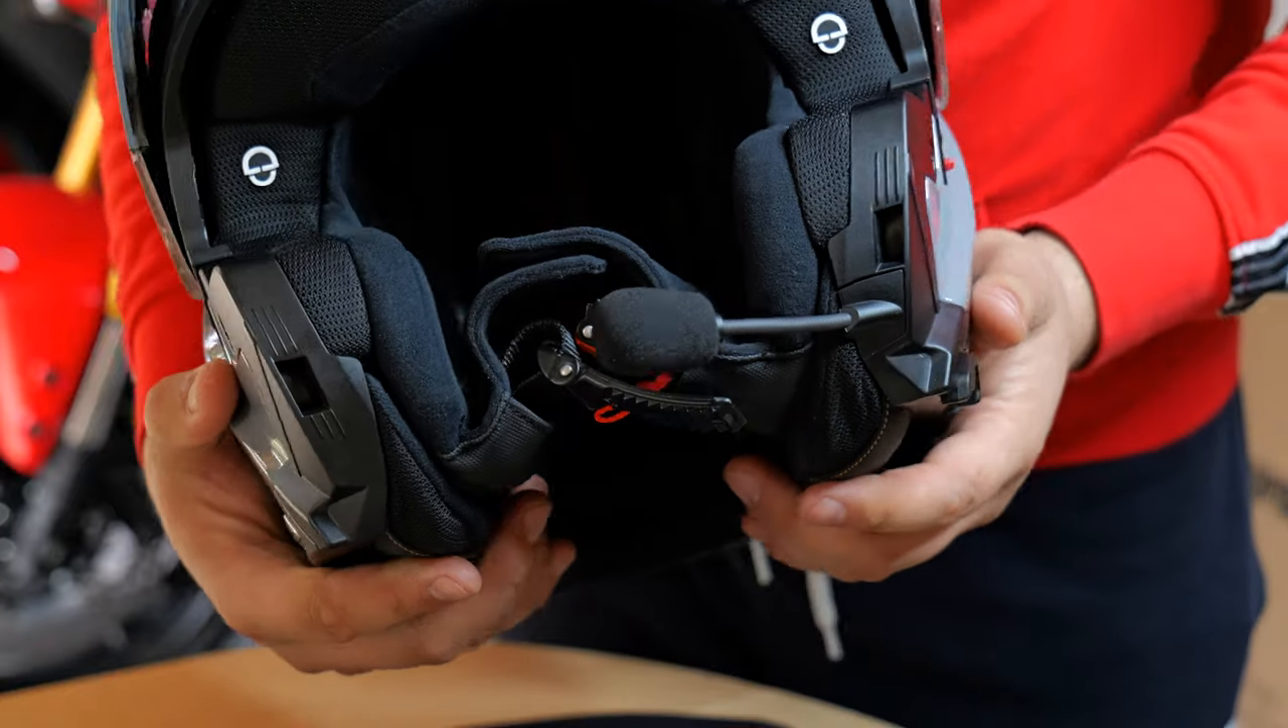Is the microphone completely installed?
Yes.